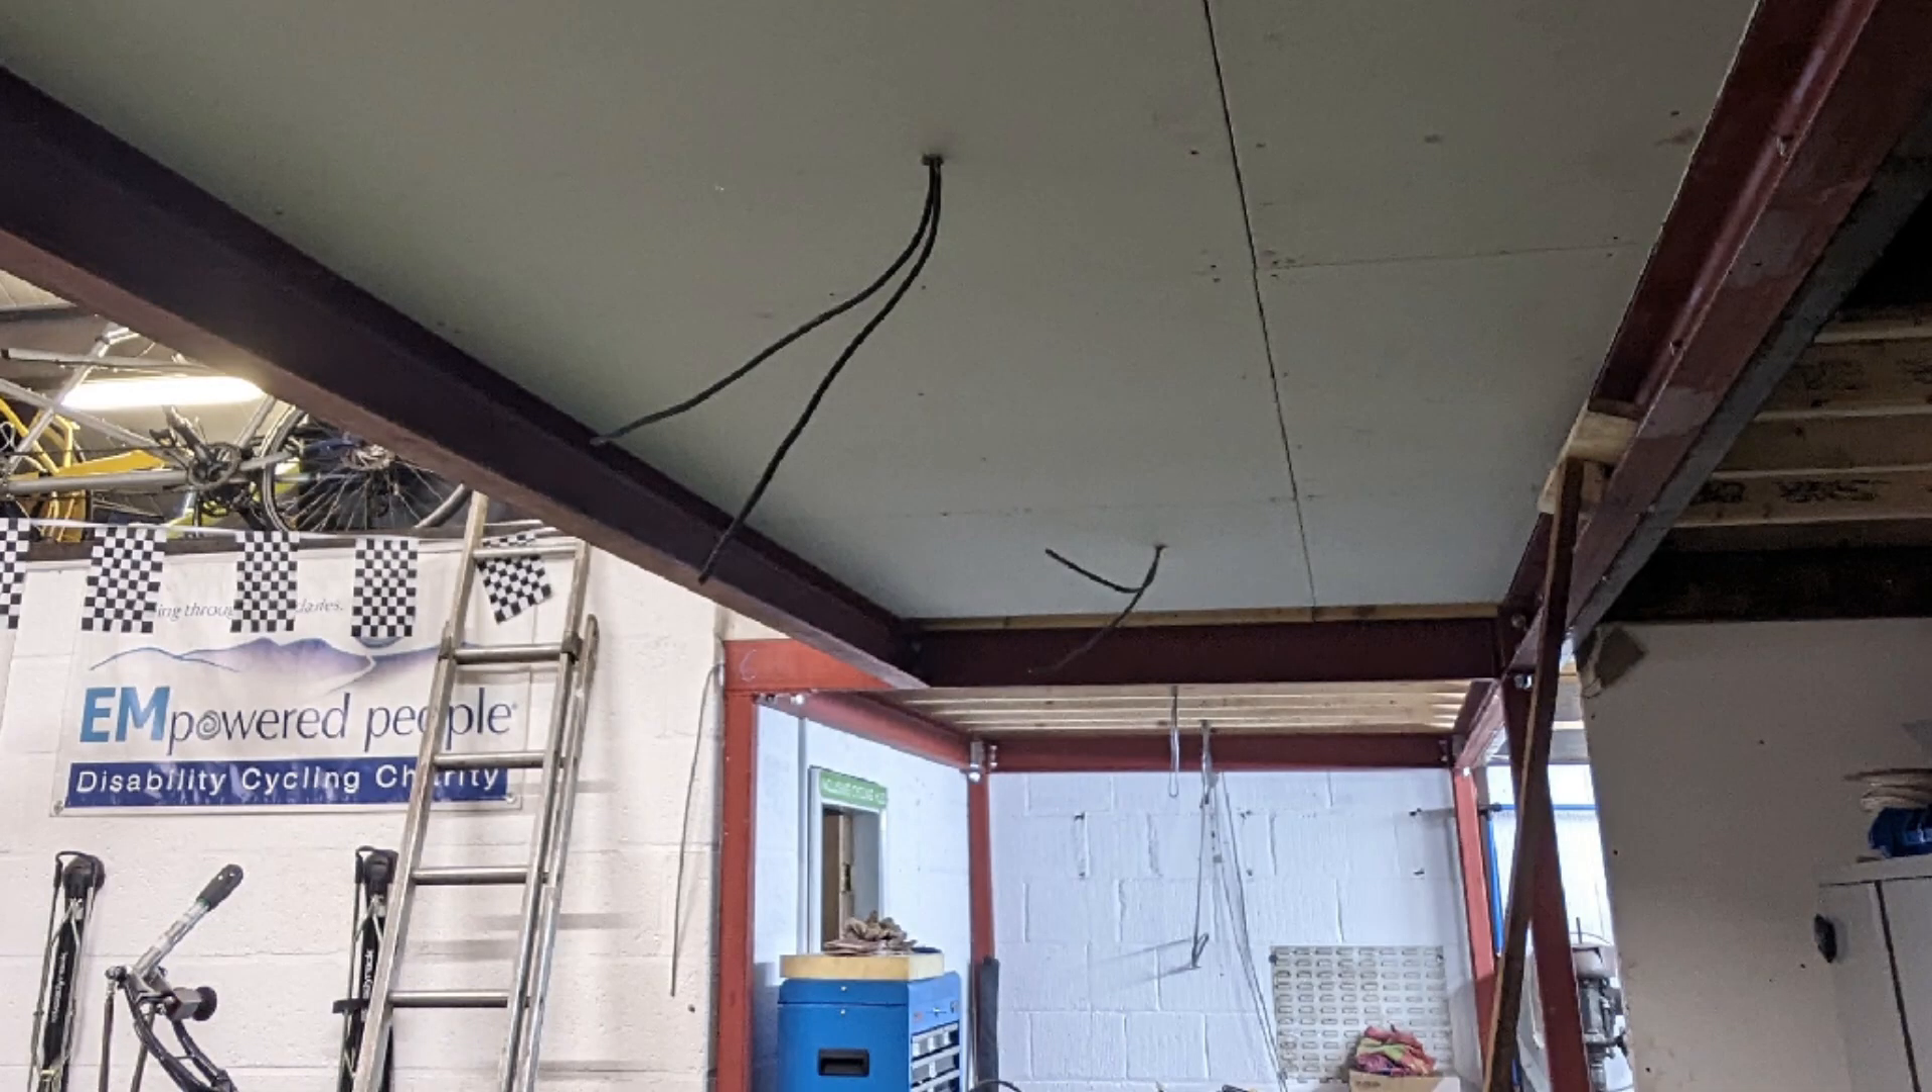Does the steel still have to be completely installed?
No.